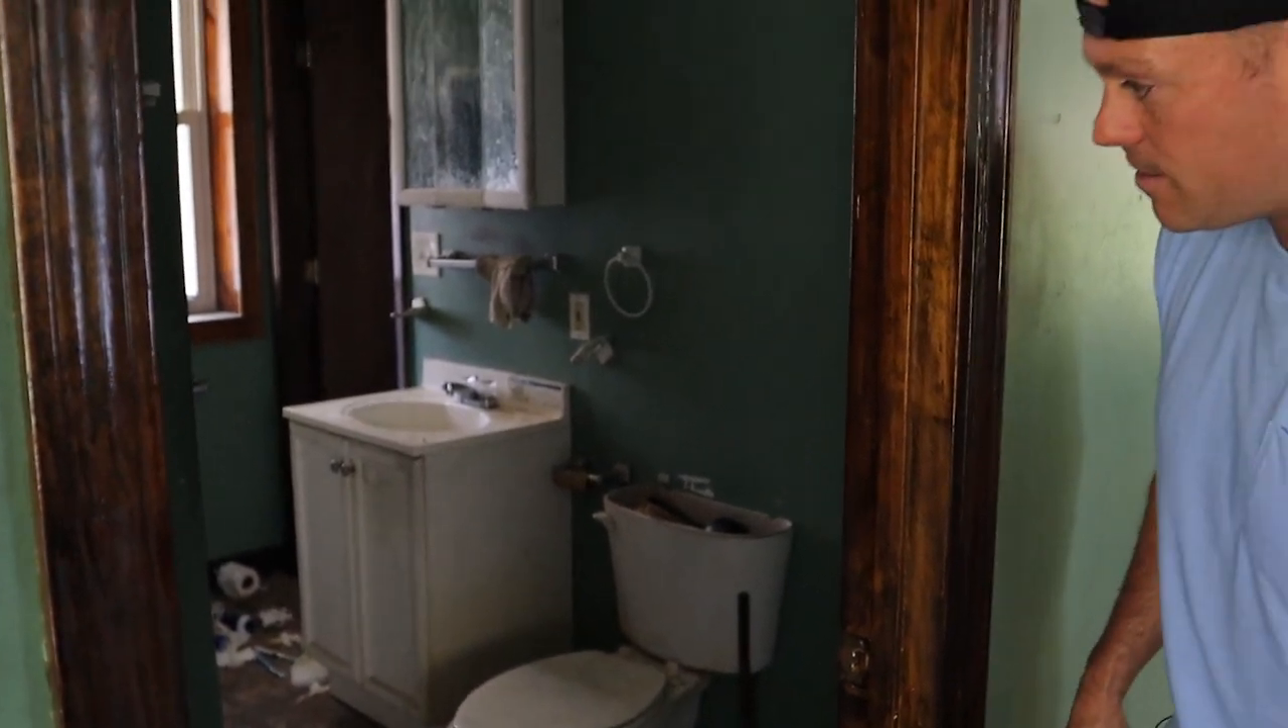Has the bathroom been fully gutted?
No.